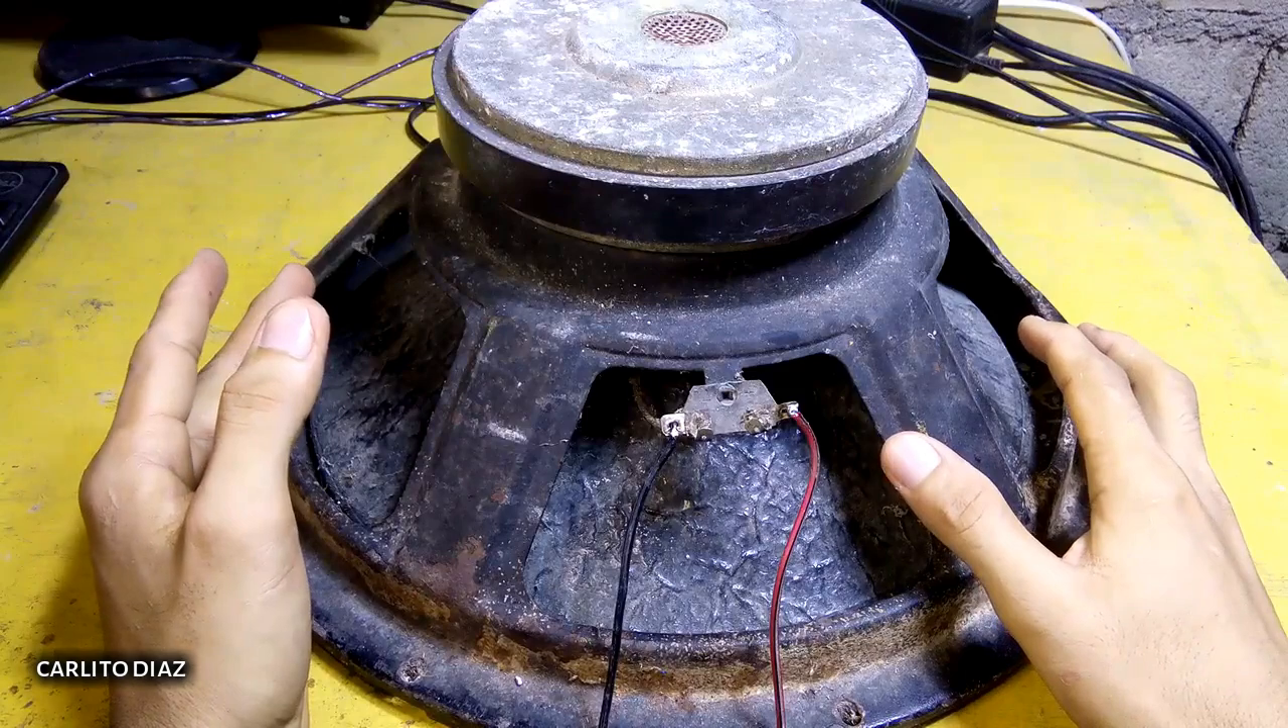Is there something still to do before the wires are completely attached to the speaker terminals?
No.